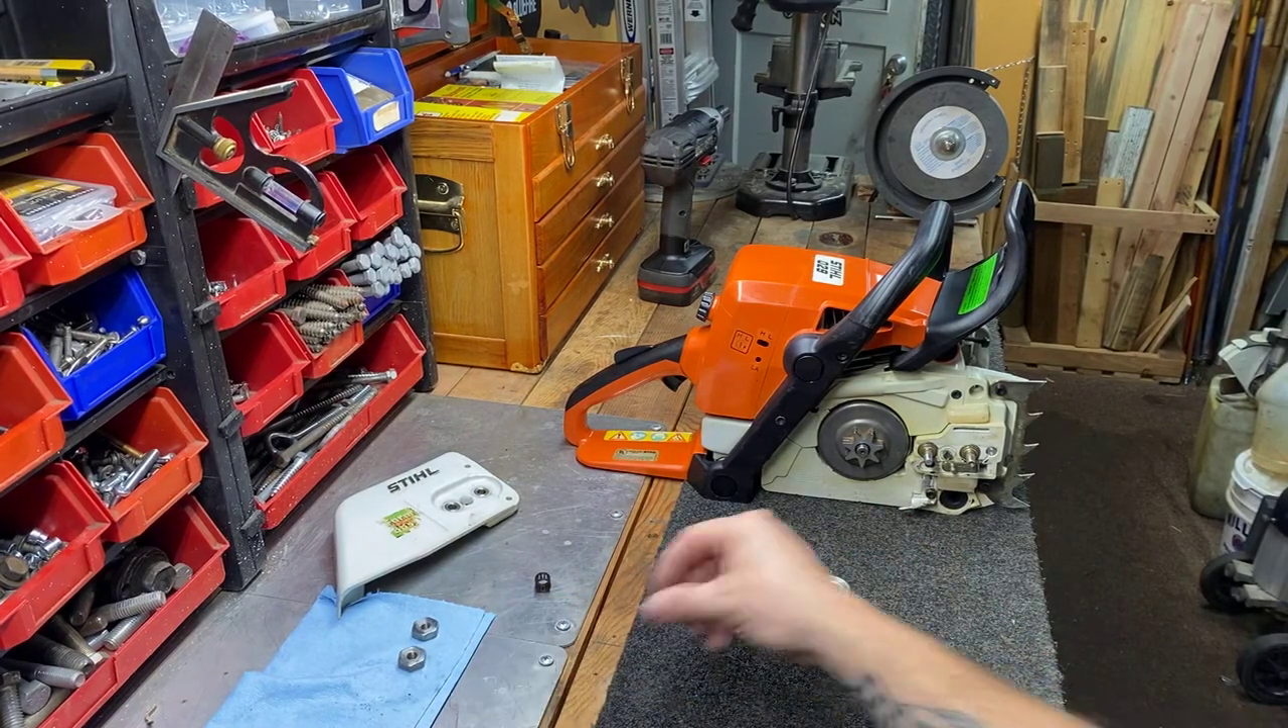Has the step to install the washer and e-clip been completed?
No.